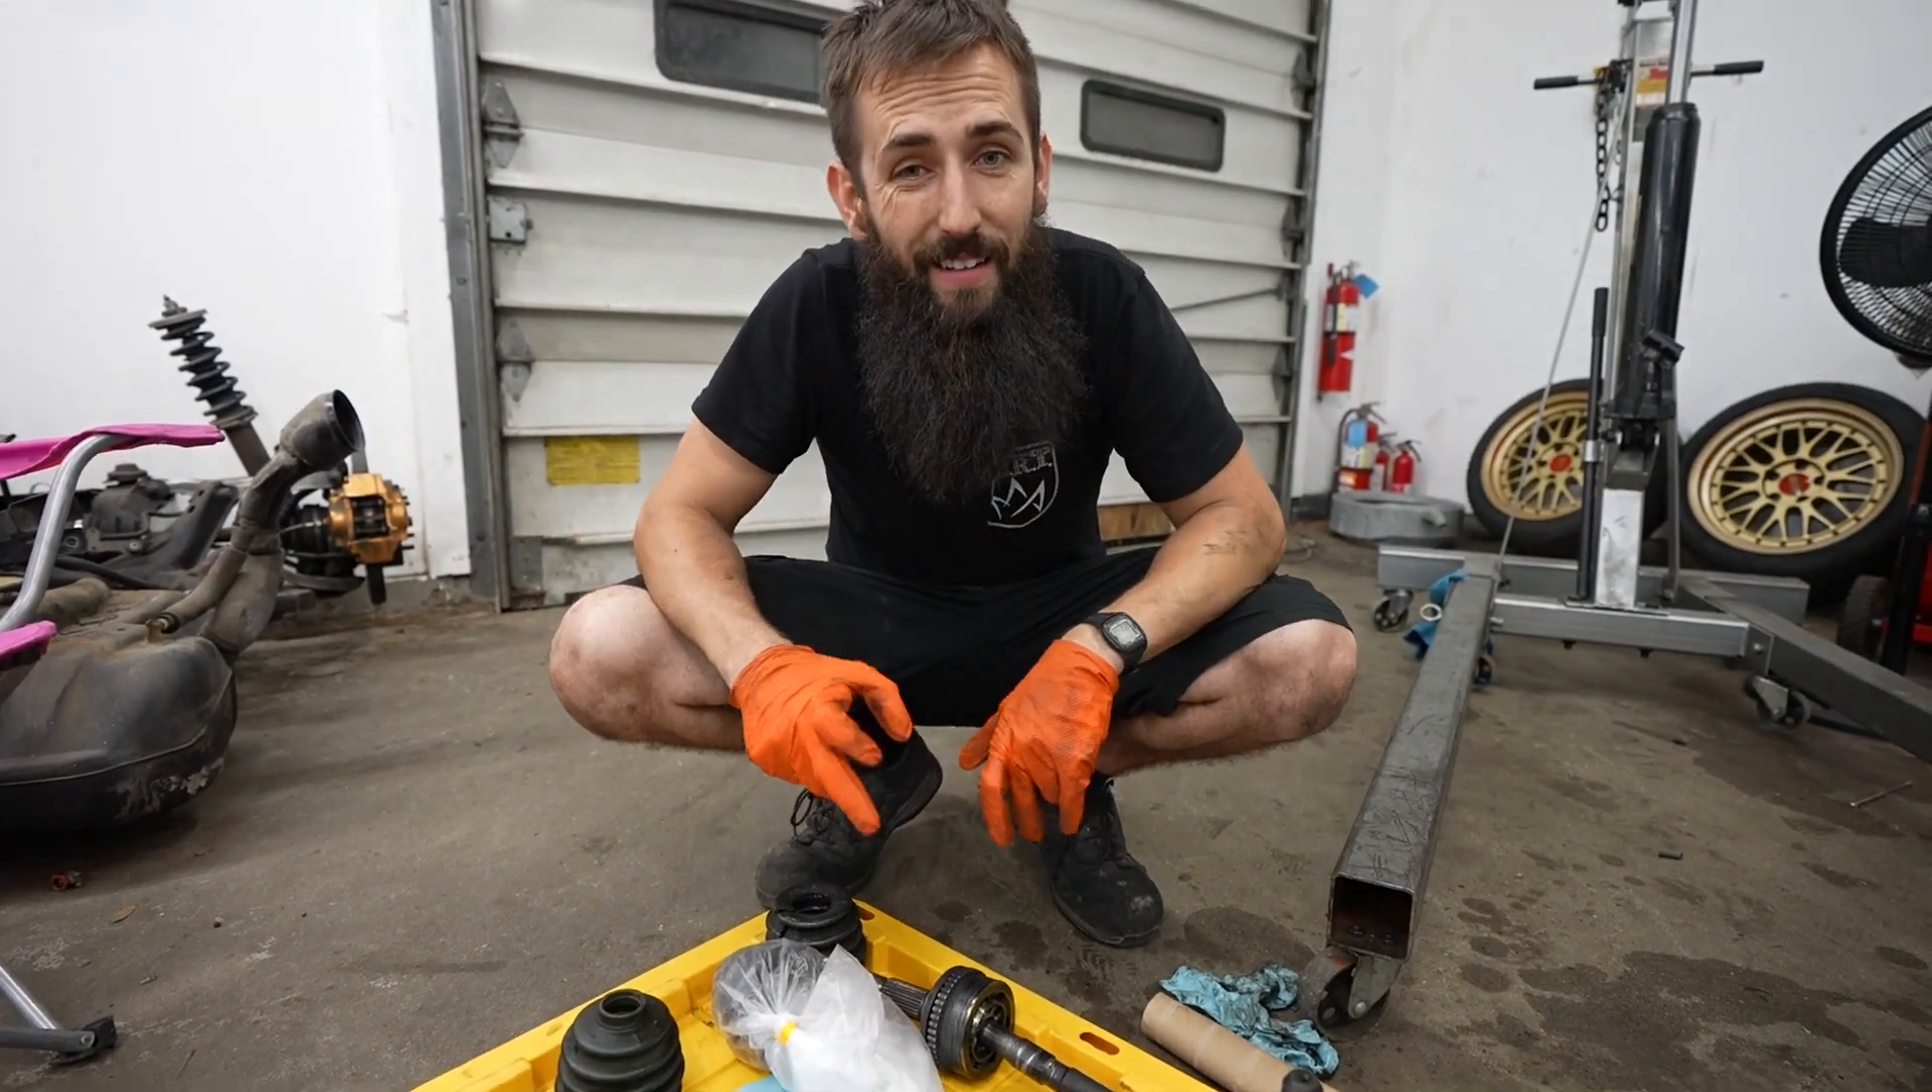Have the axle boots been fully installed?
No.